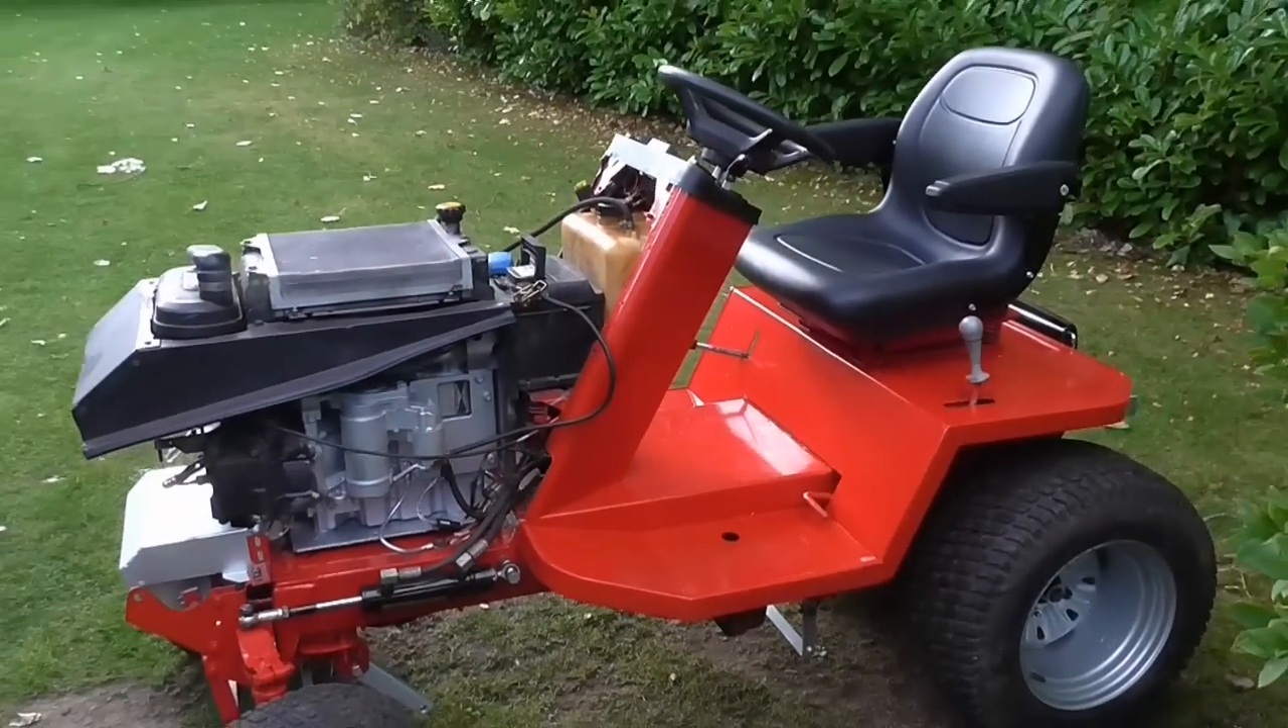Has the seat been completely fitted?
Yes.